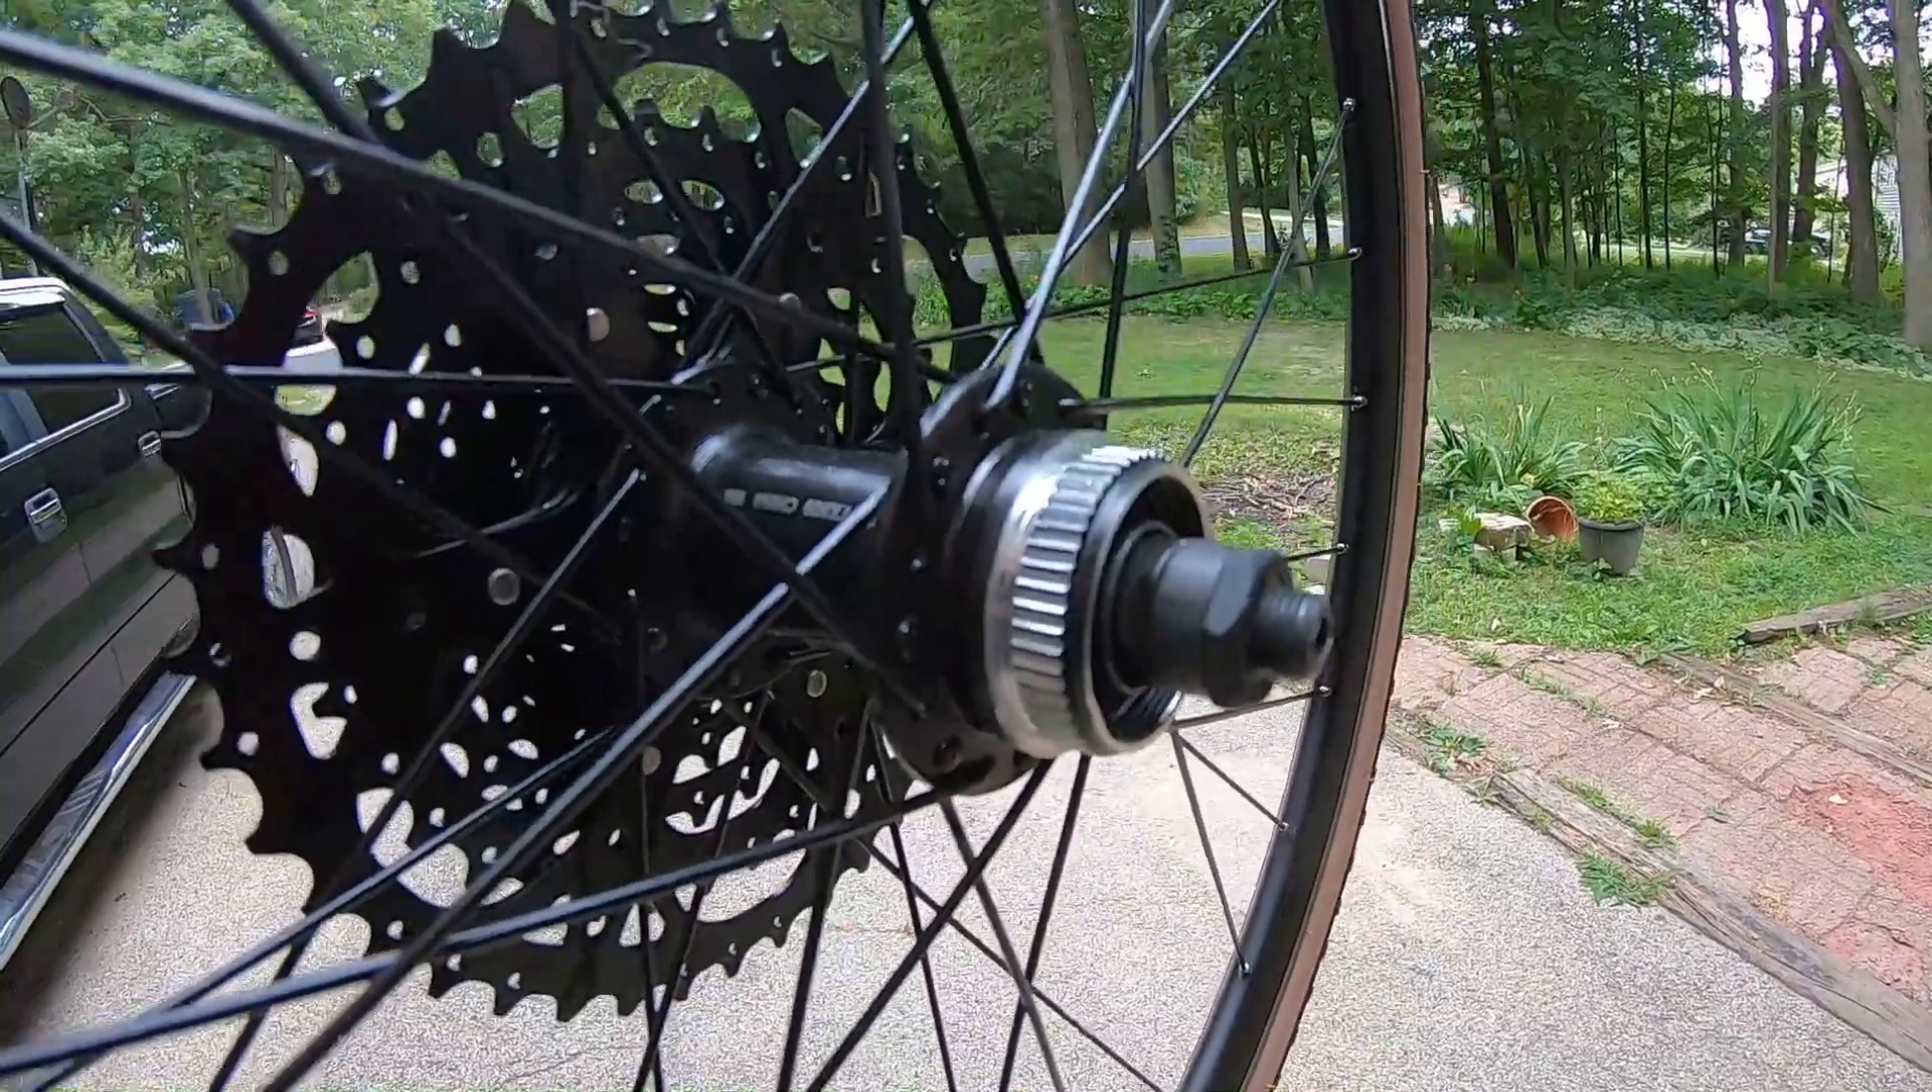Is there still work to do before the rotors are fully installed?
Yes.